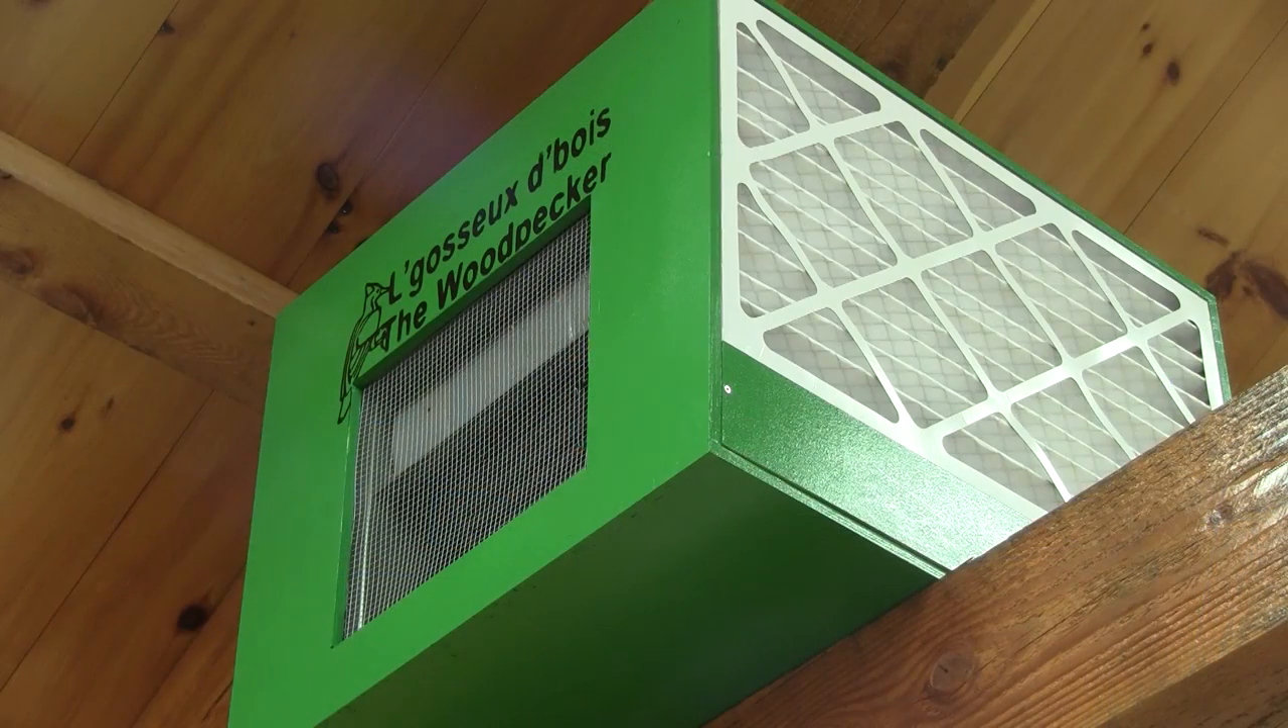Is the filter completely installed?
Yes.